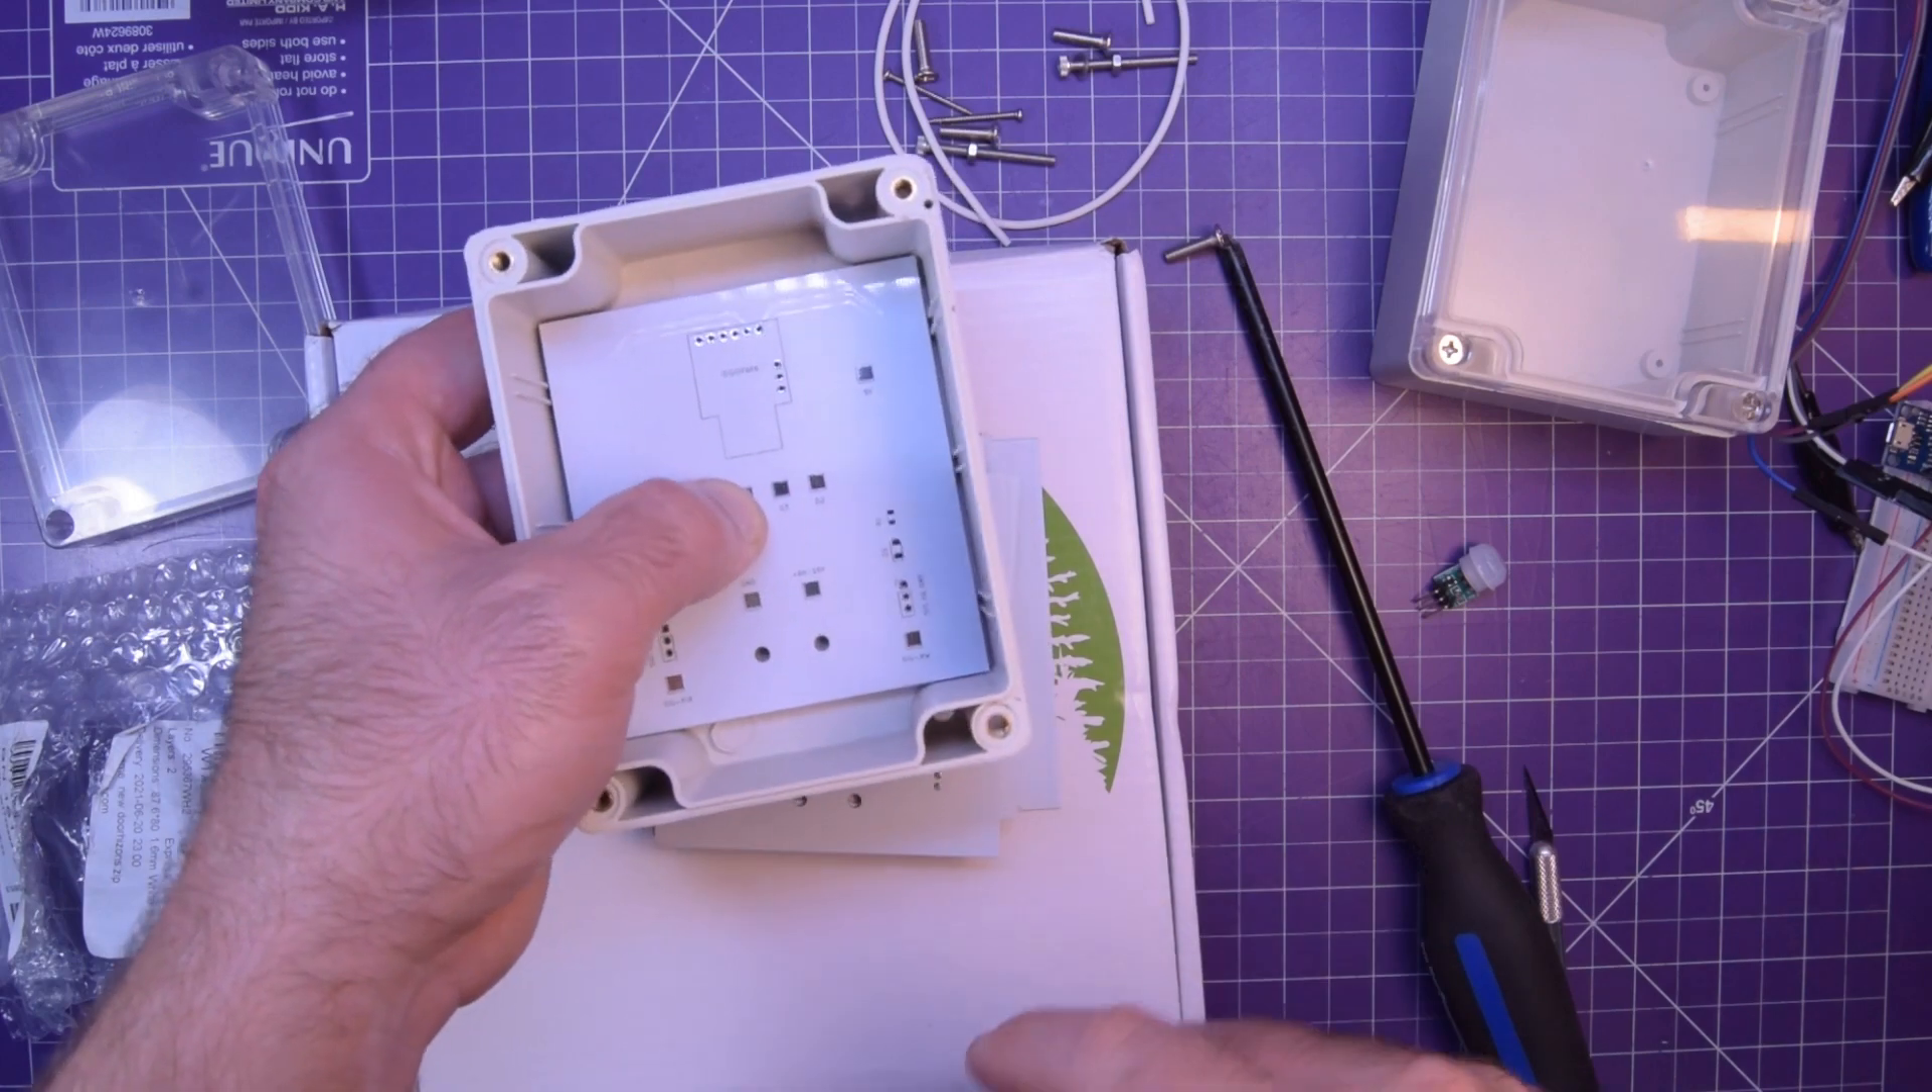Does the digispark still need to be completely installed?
Yes.